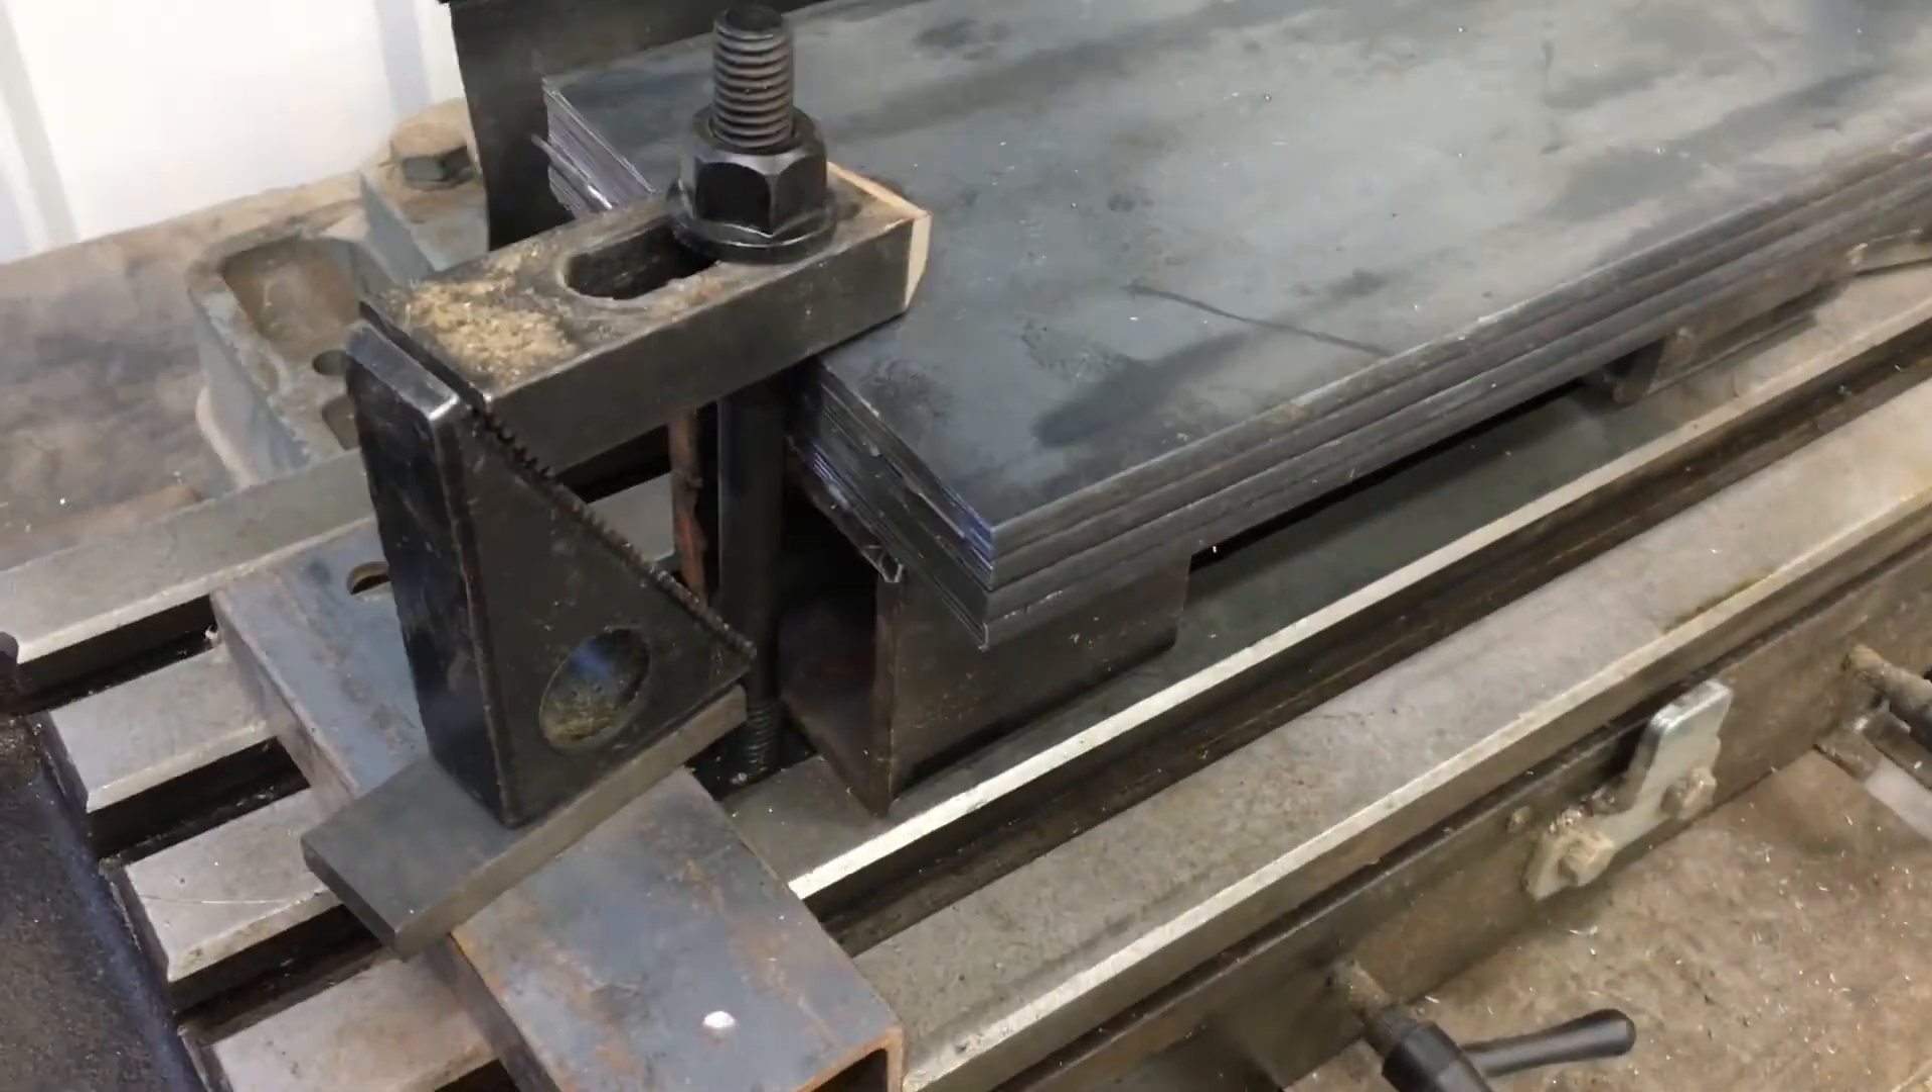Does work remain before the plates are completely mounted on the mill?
No.